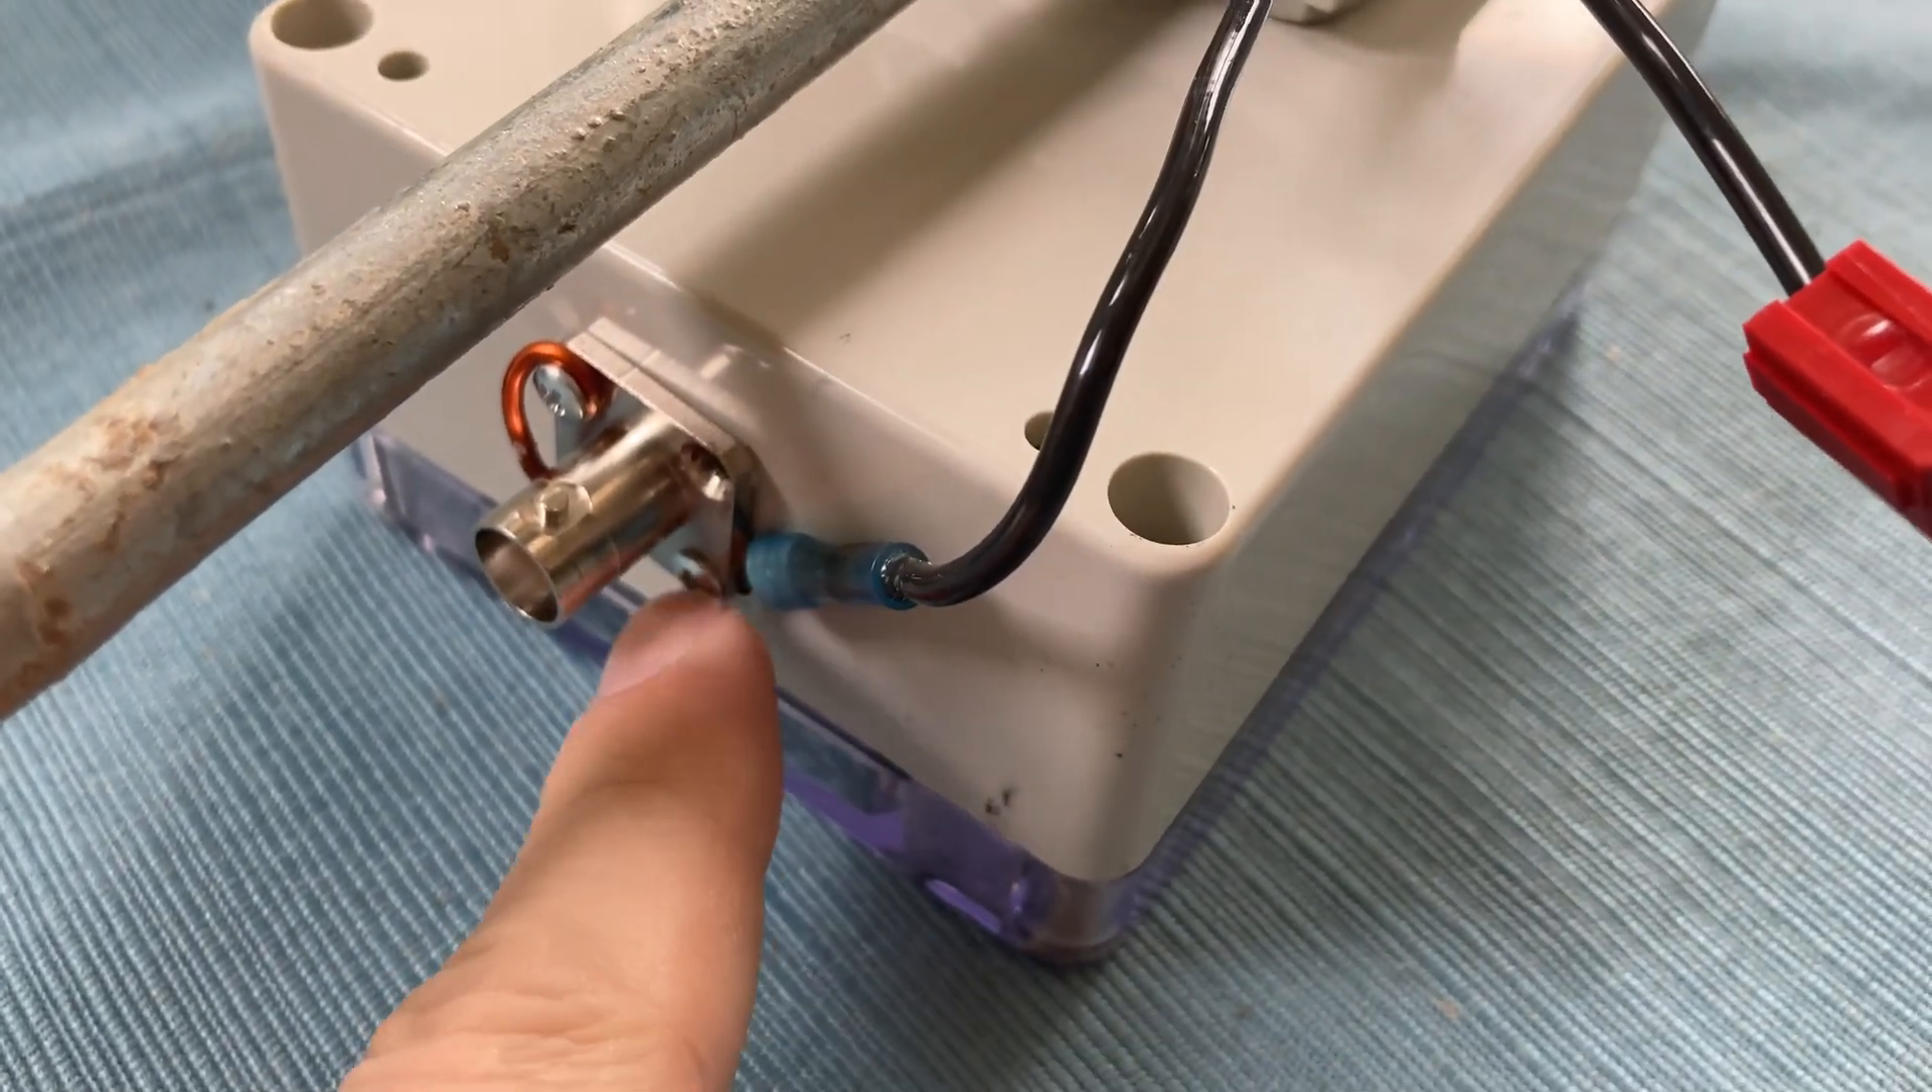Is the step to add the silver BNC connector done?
Yes.